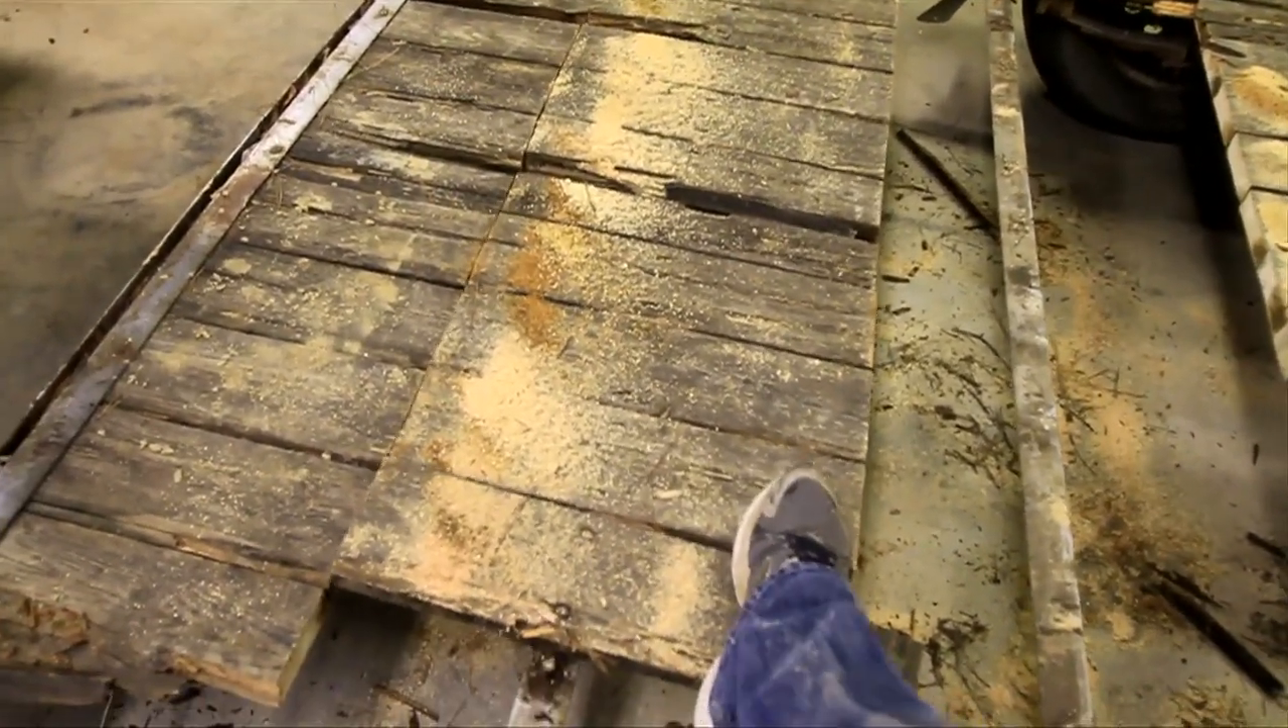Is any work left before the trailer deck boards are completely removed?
Yes.